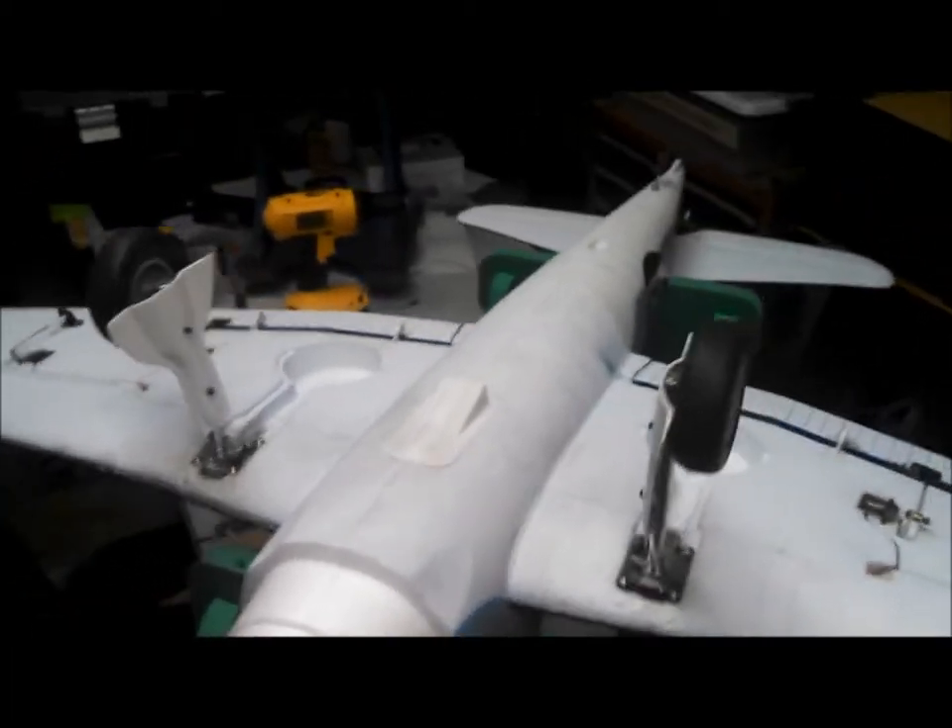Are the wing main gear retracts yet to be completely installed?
No.